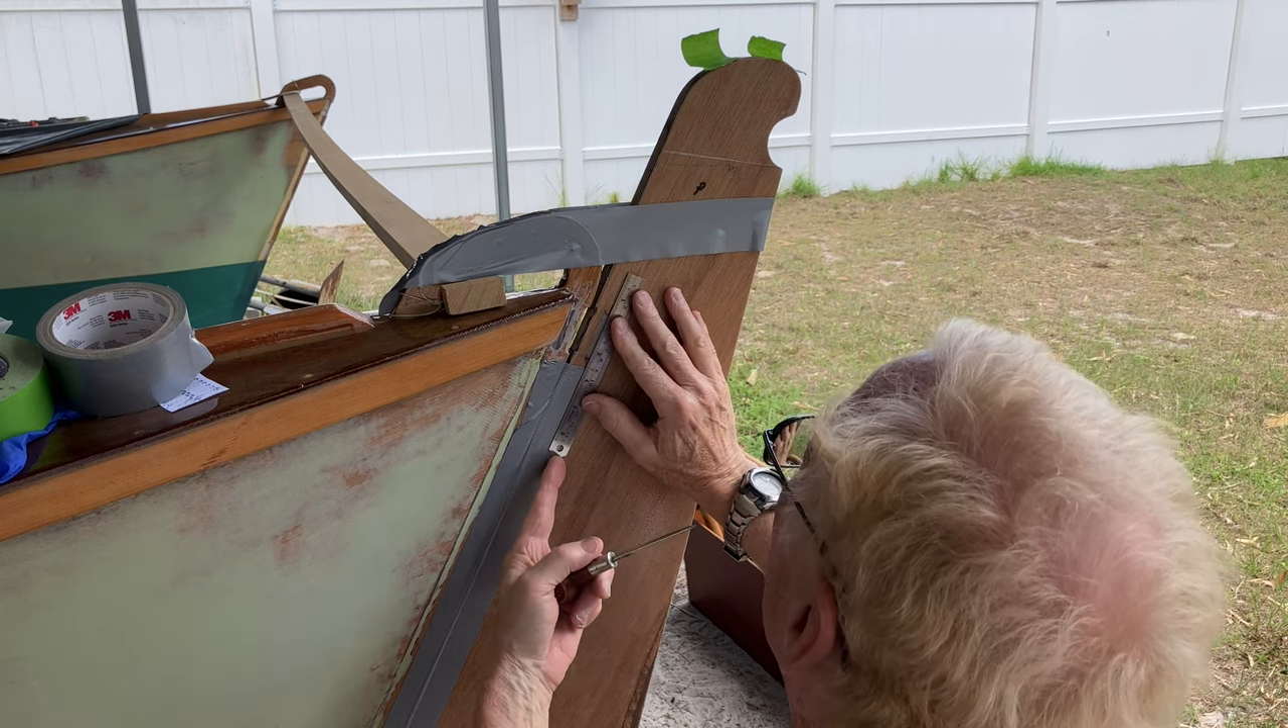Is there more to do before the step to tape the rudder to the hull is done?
No.